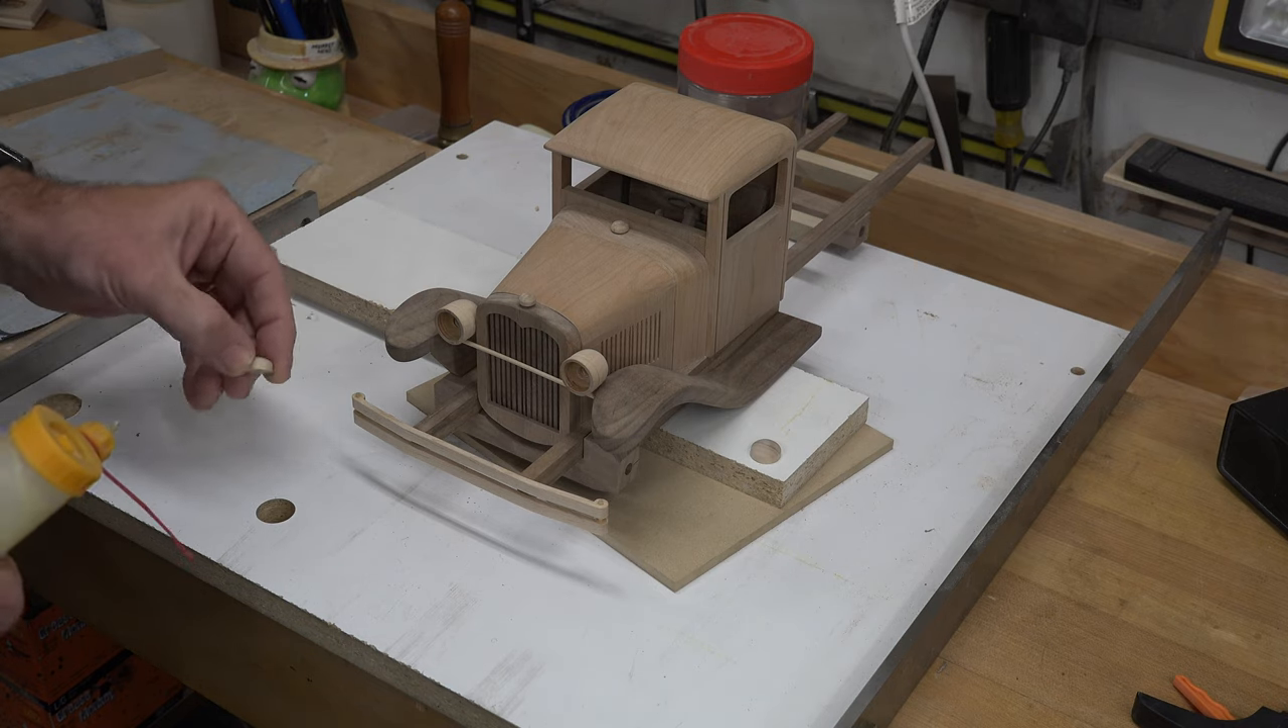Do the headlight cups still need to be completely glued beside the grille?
No.